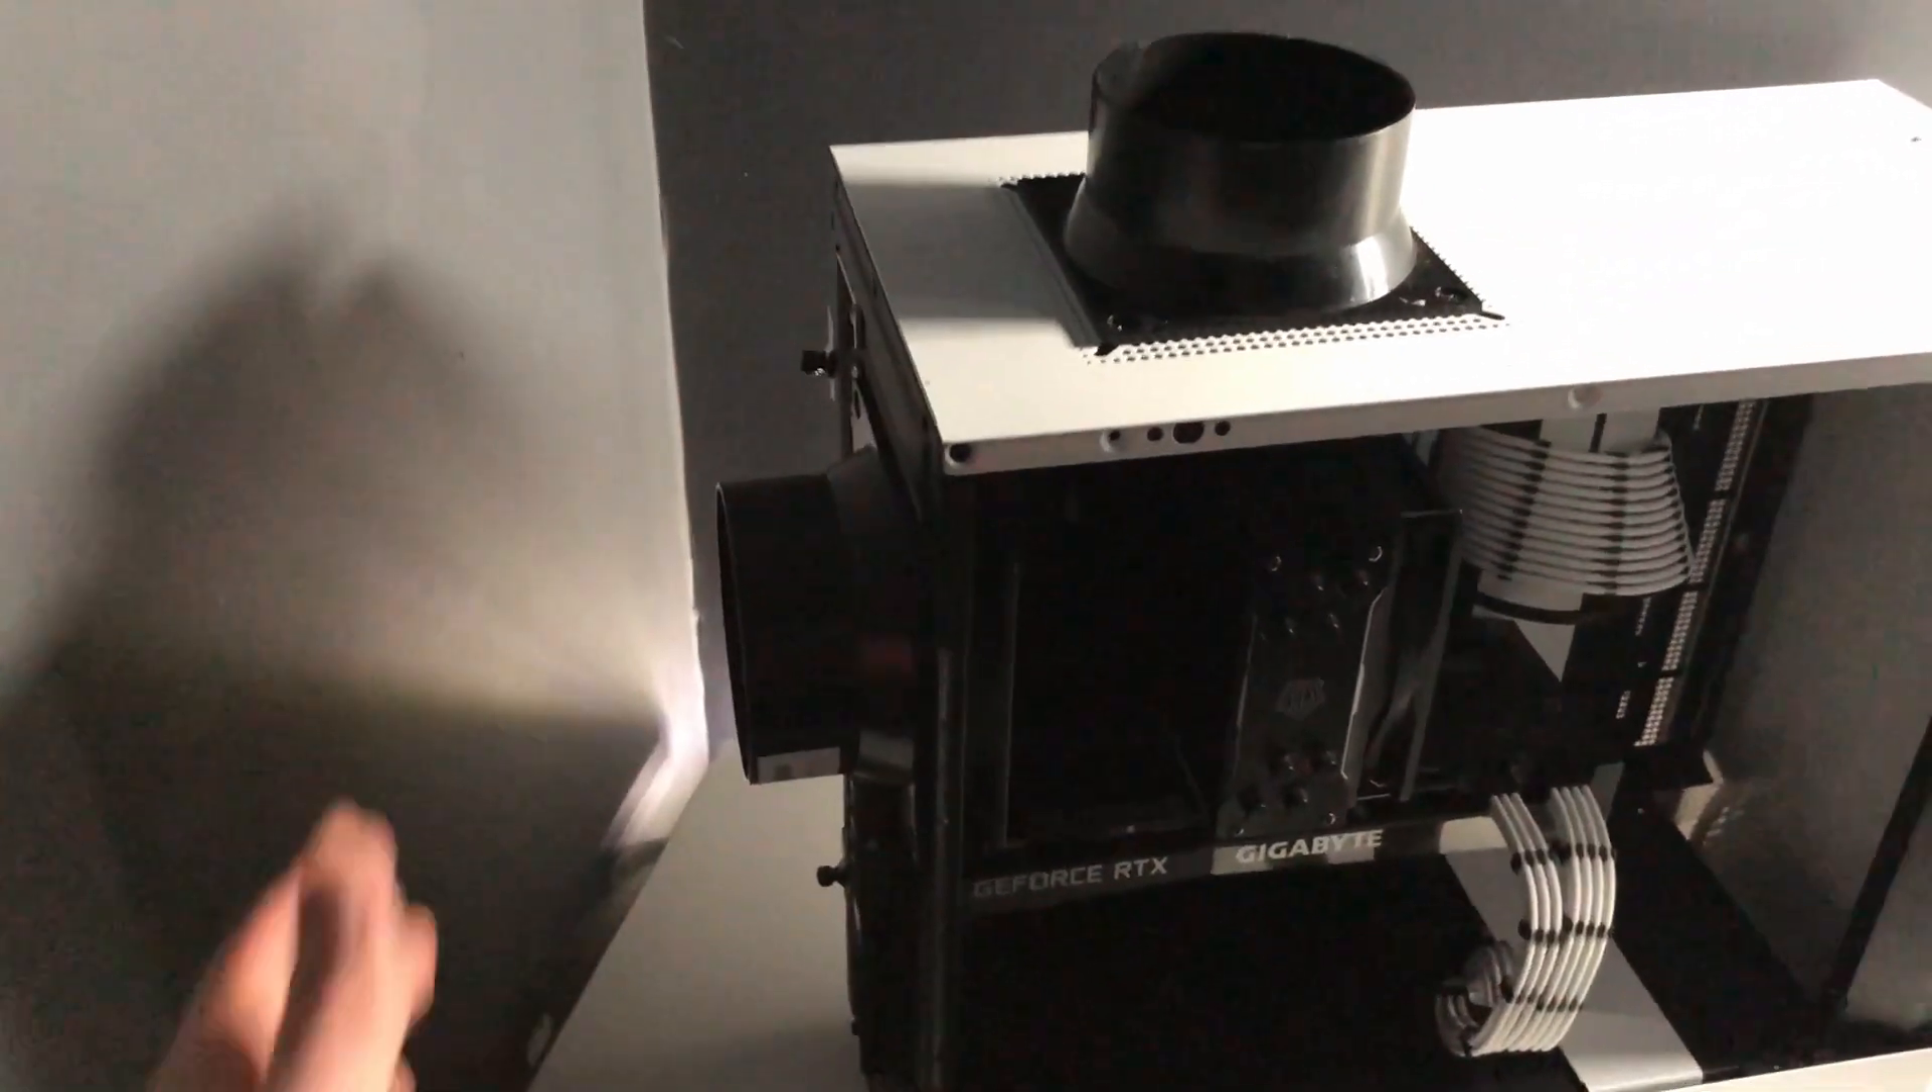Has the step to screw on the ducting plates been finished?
Yes.